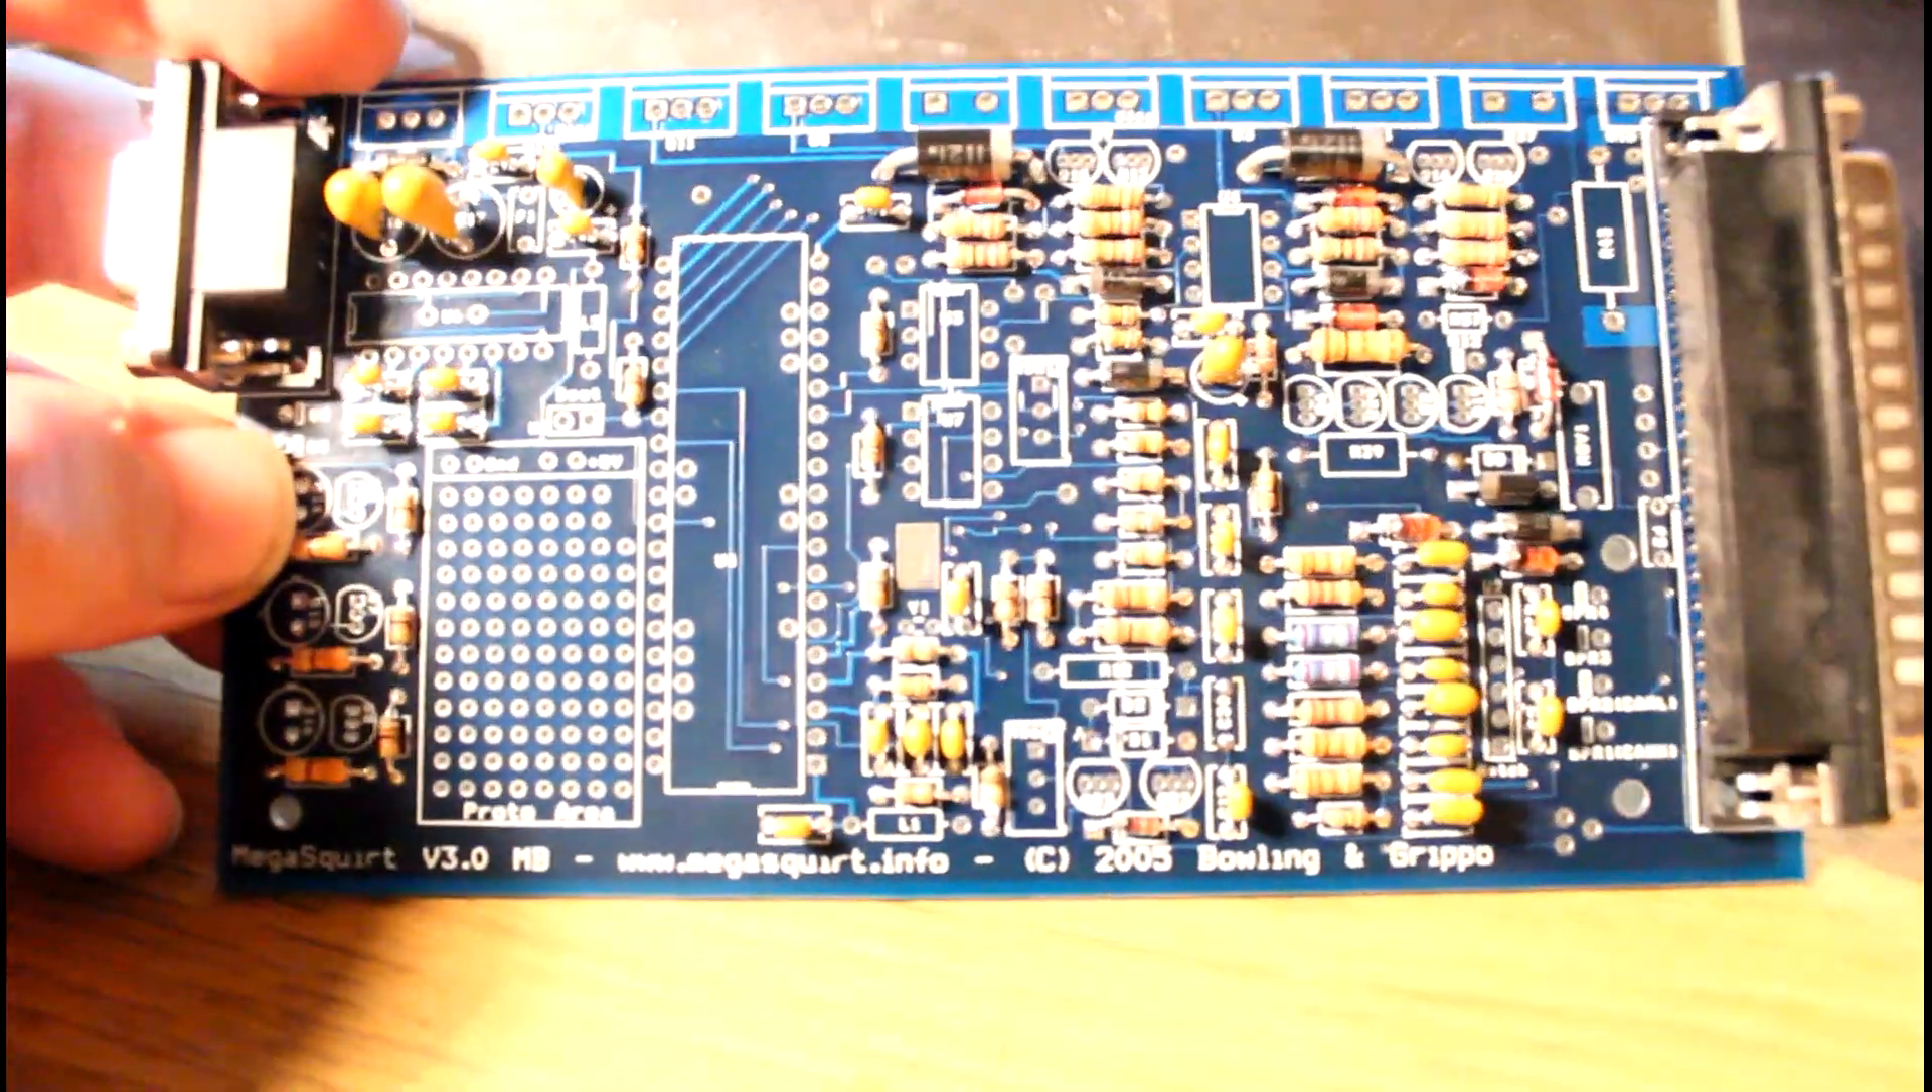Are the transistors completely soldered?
No.